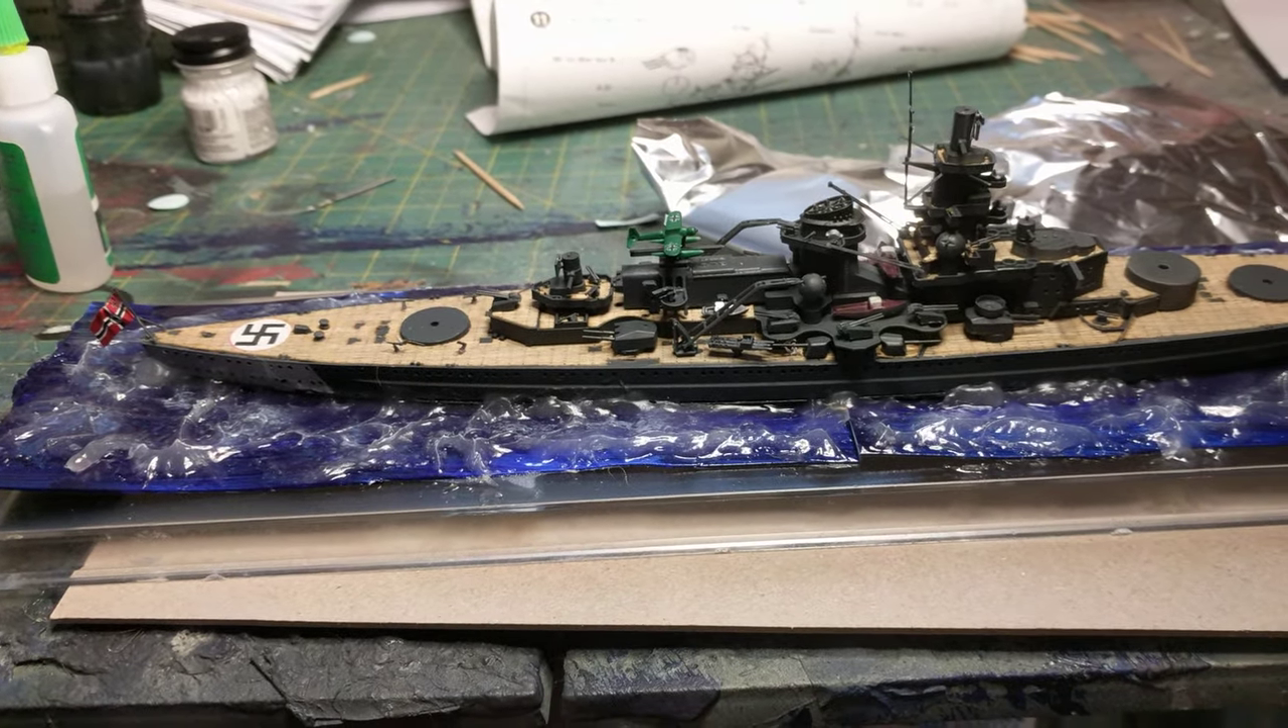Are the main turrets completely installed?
No.